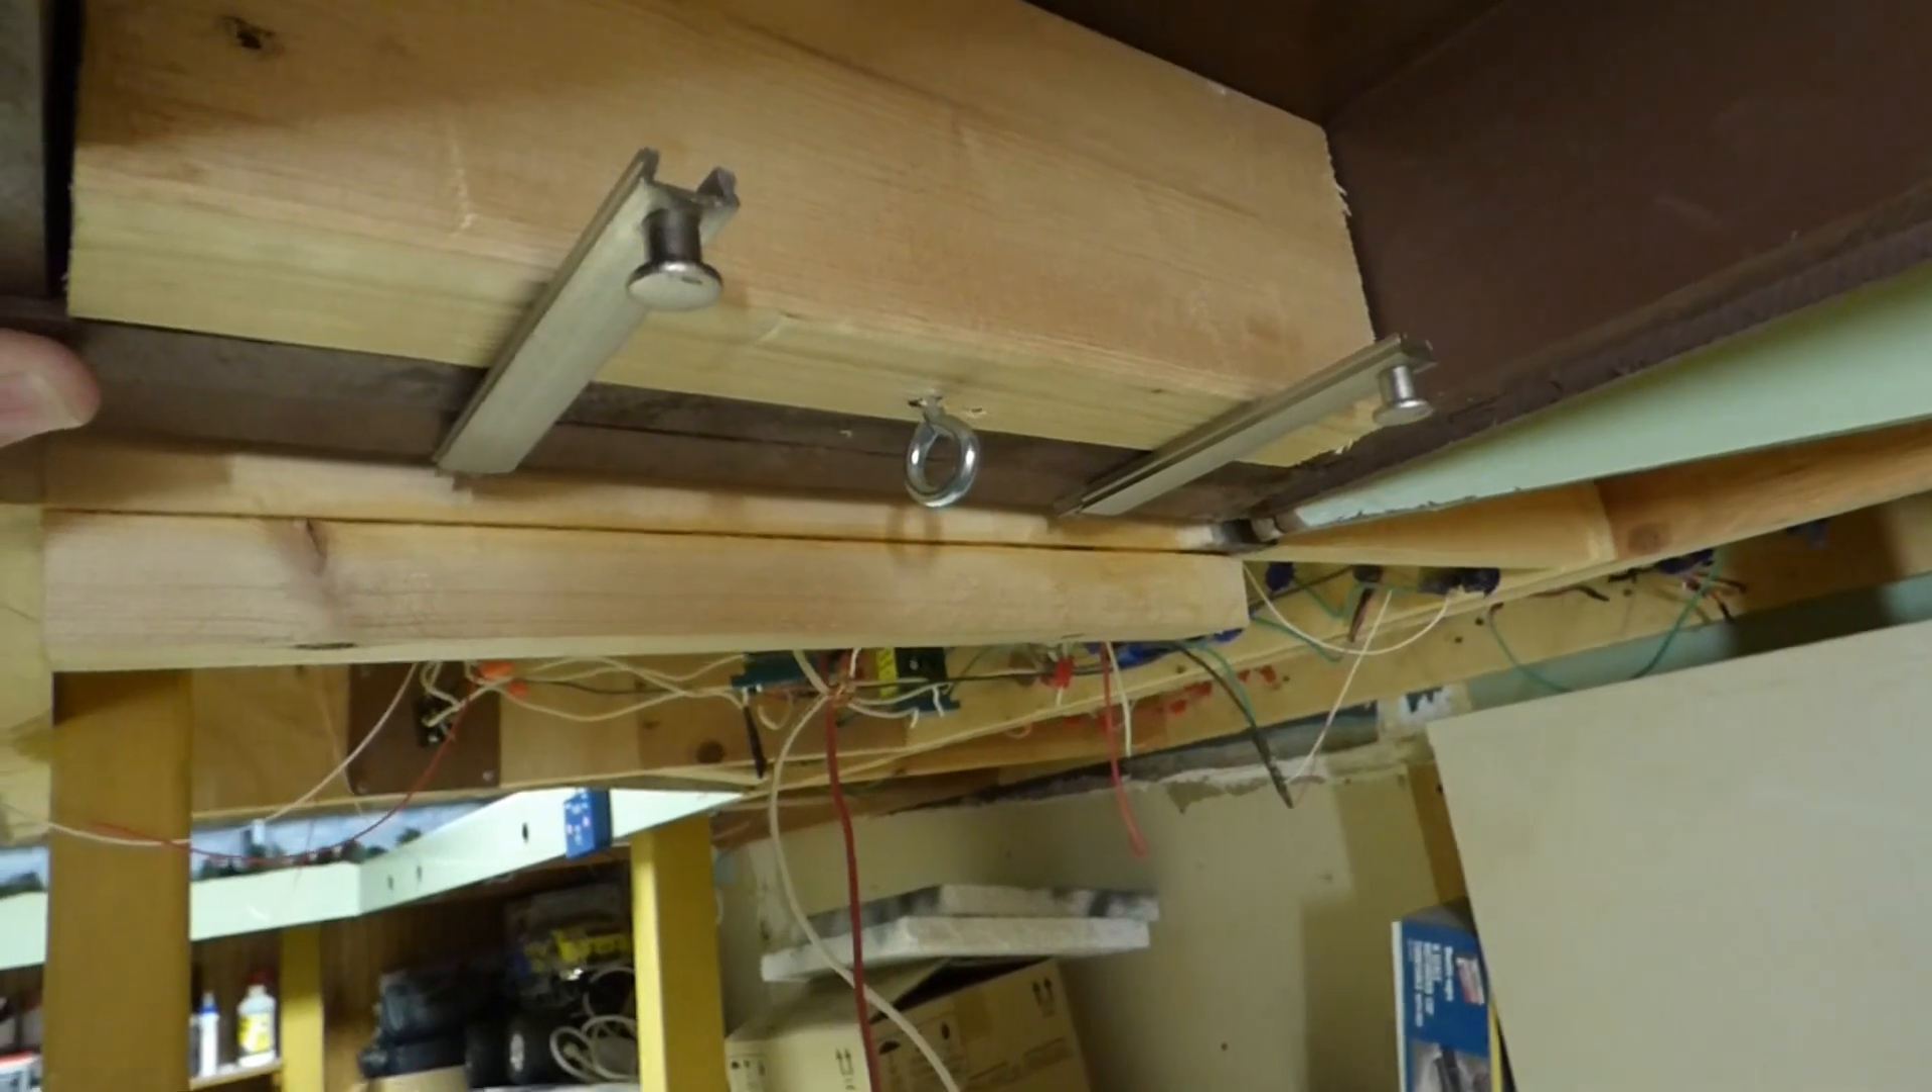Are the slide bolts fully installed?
Yes.